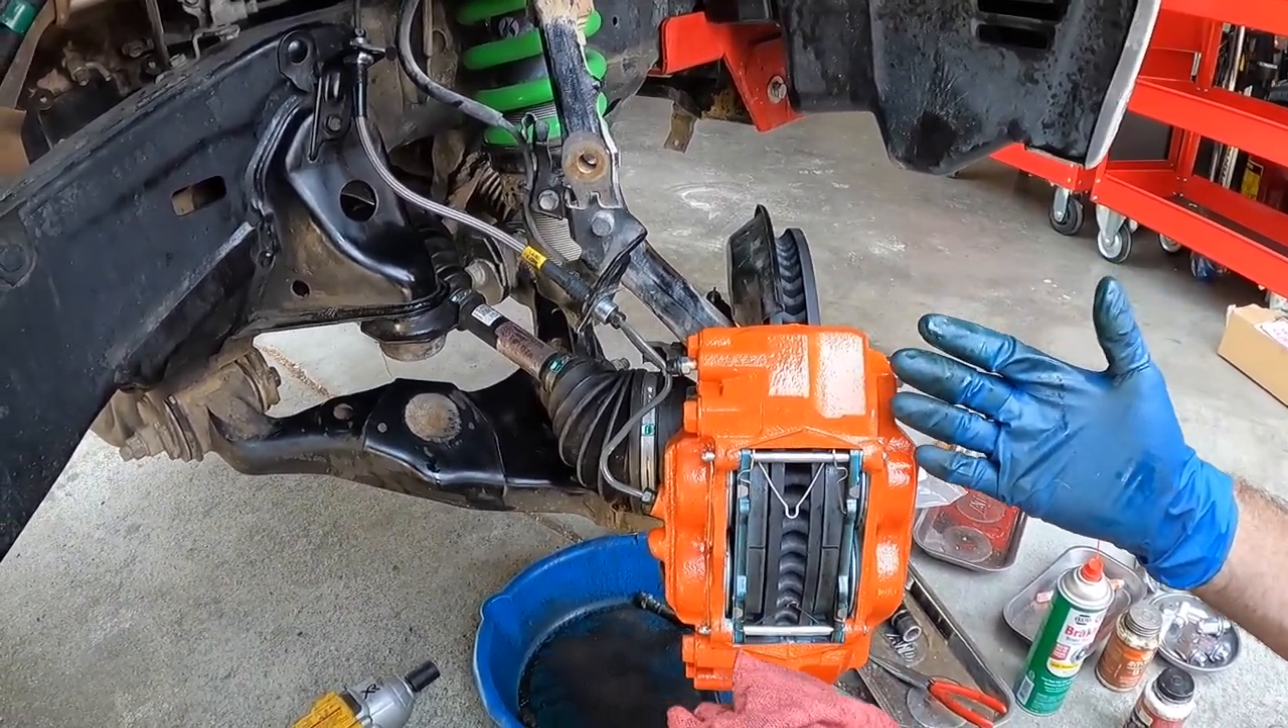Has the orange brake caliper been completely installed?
Yes.